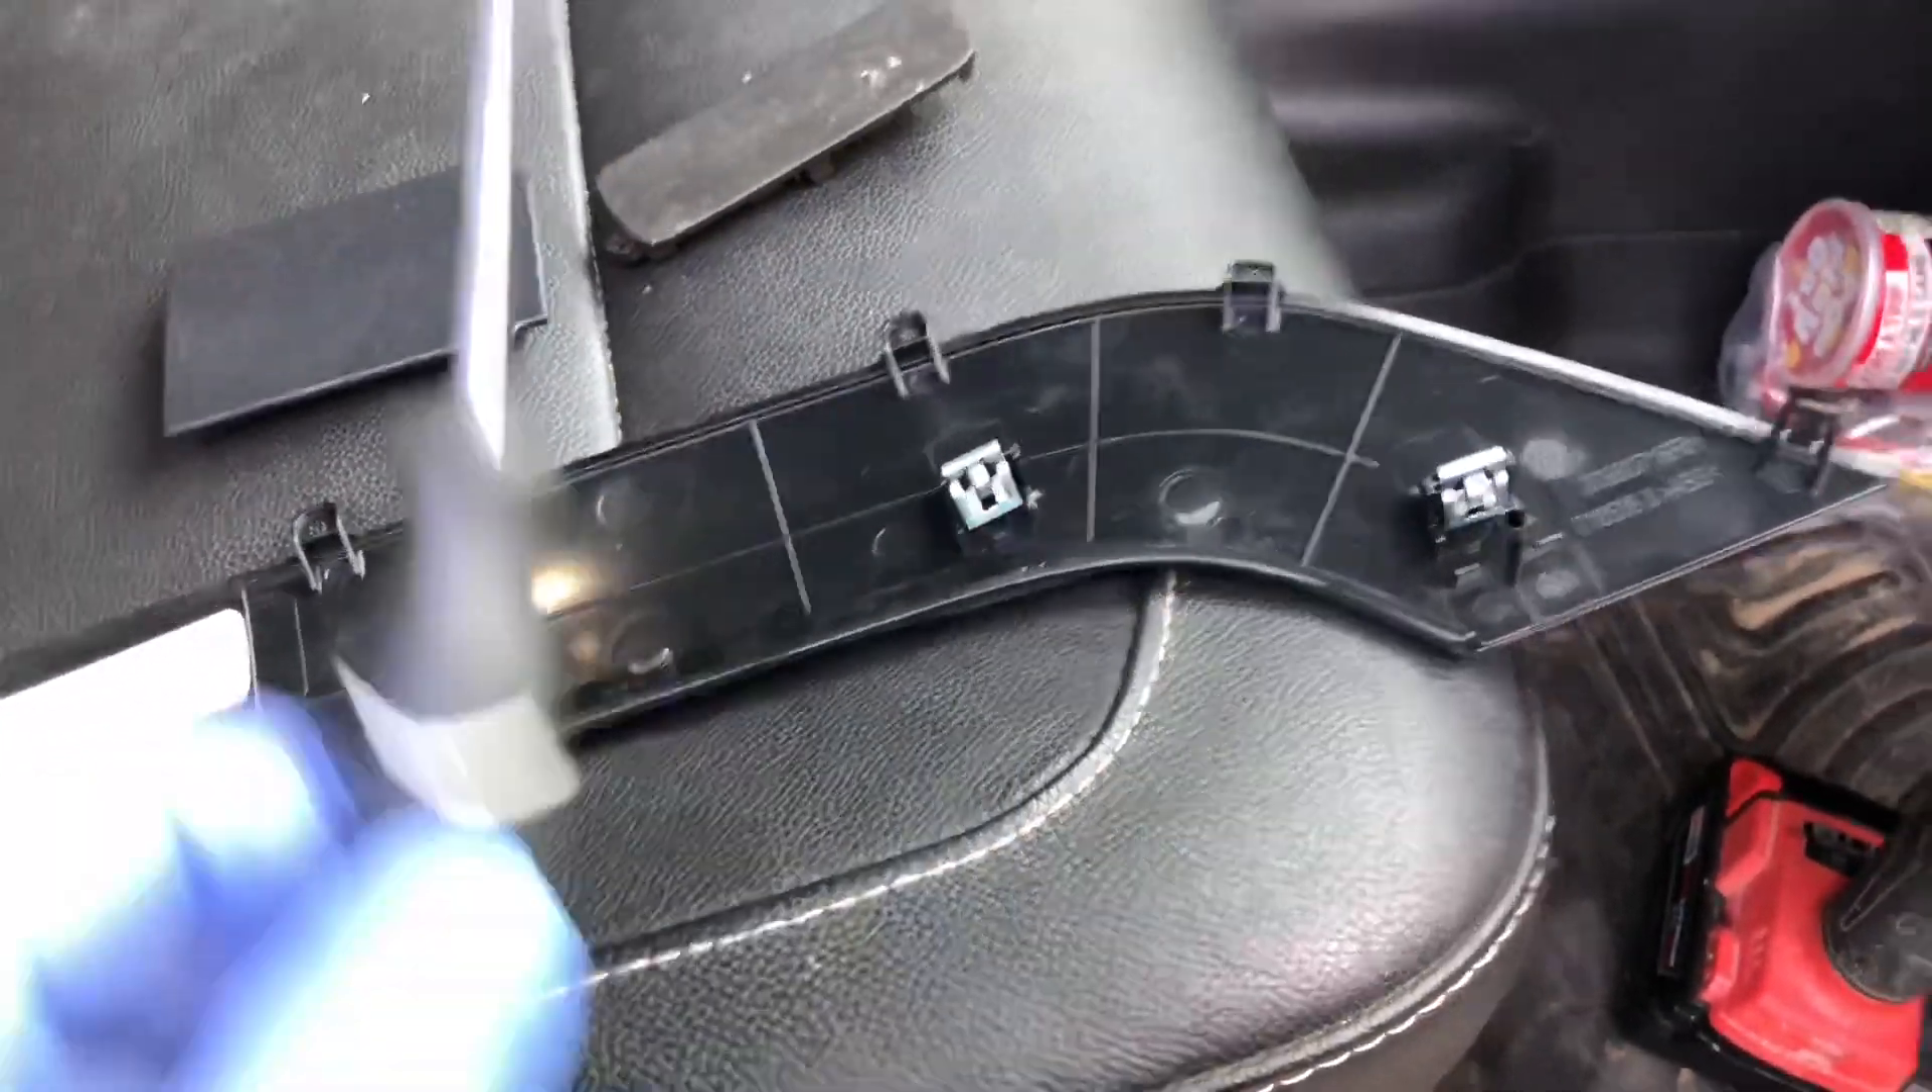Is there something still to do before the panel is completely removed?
No.